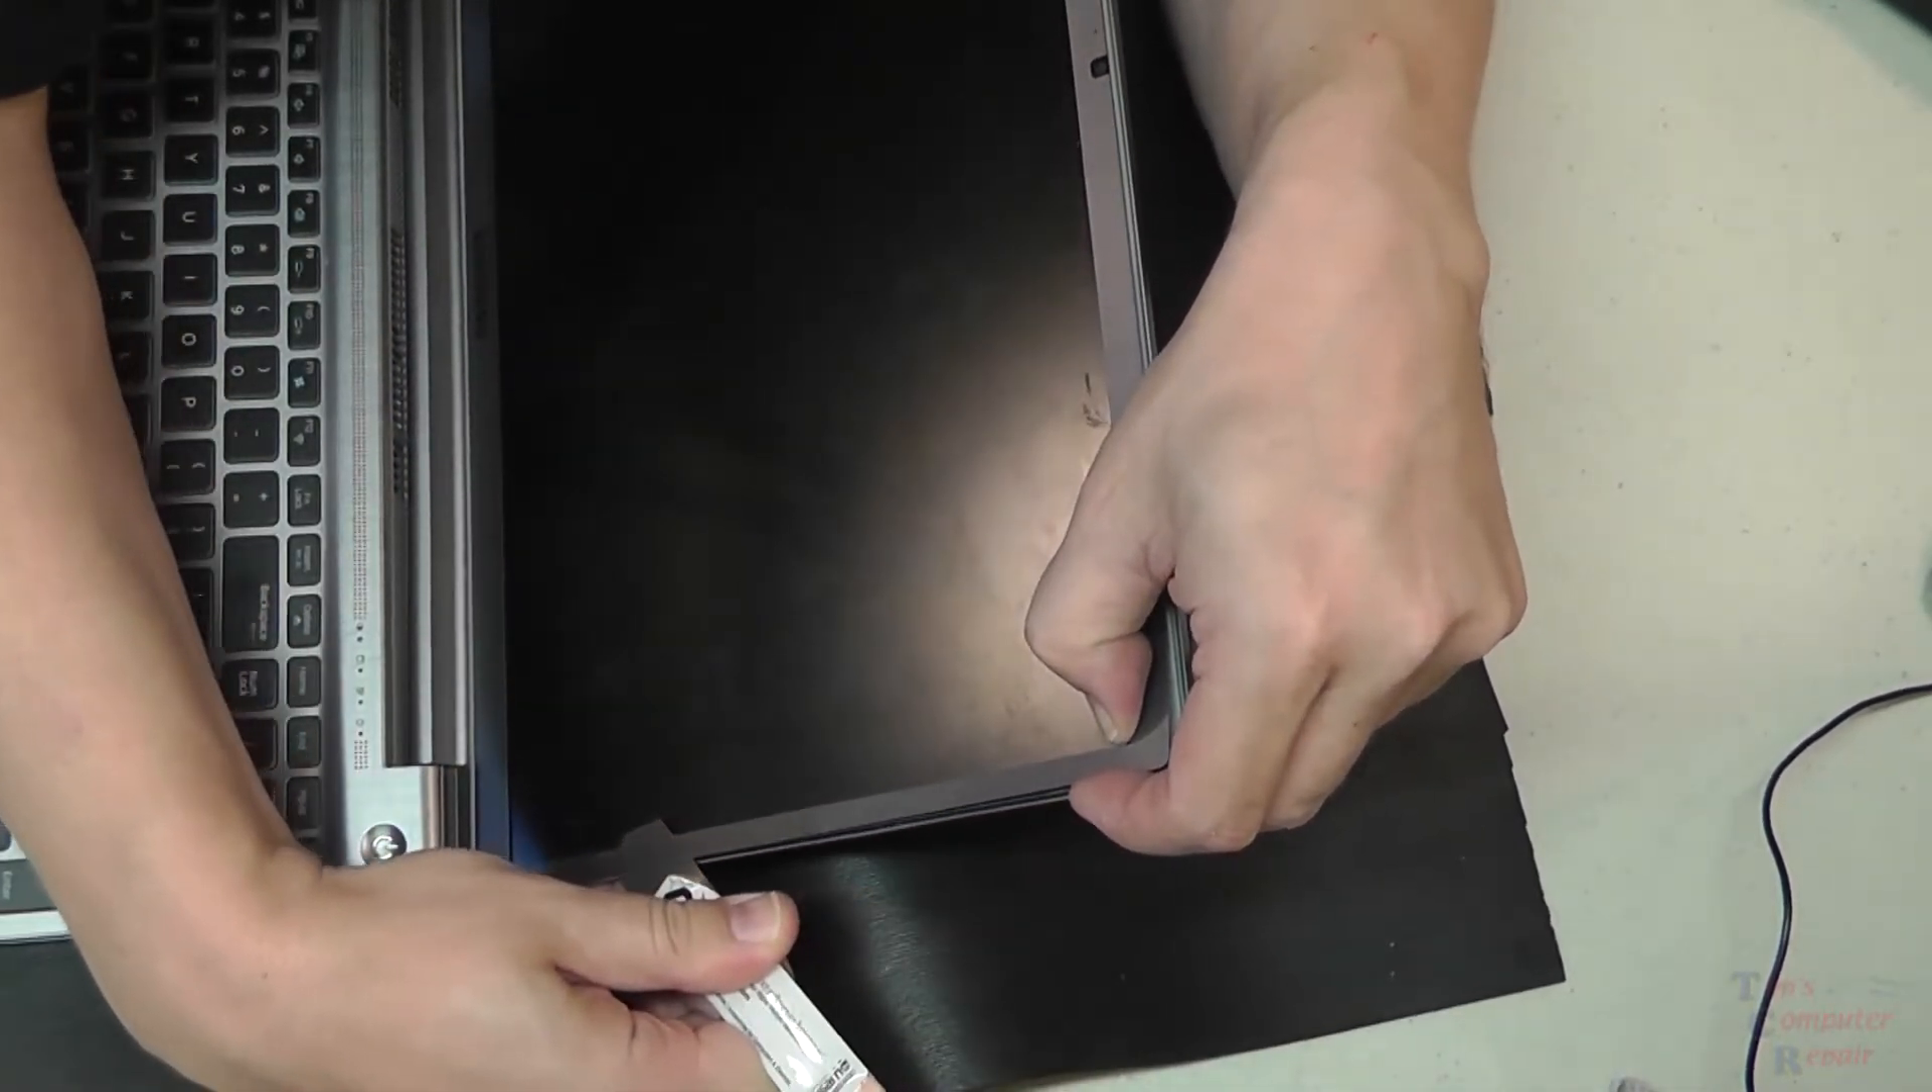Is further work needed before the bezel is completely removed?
Yes.